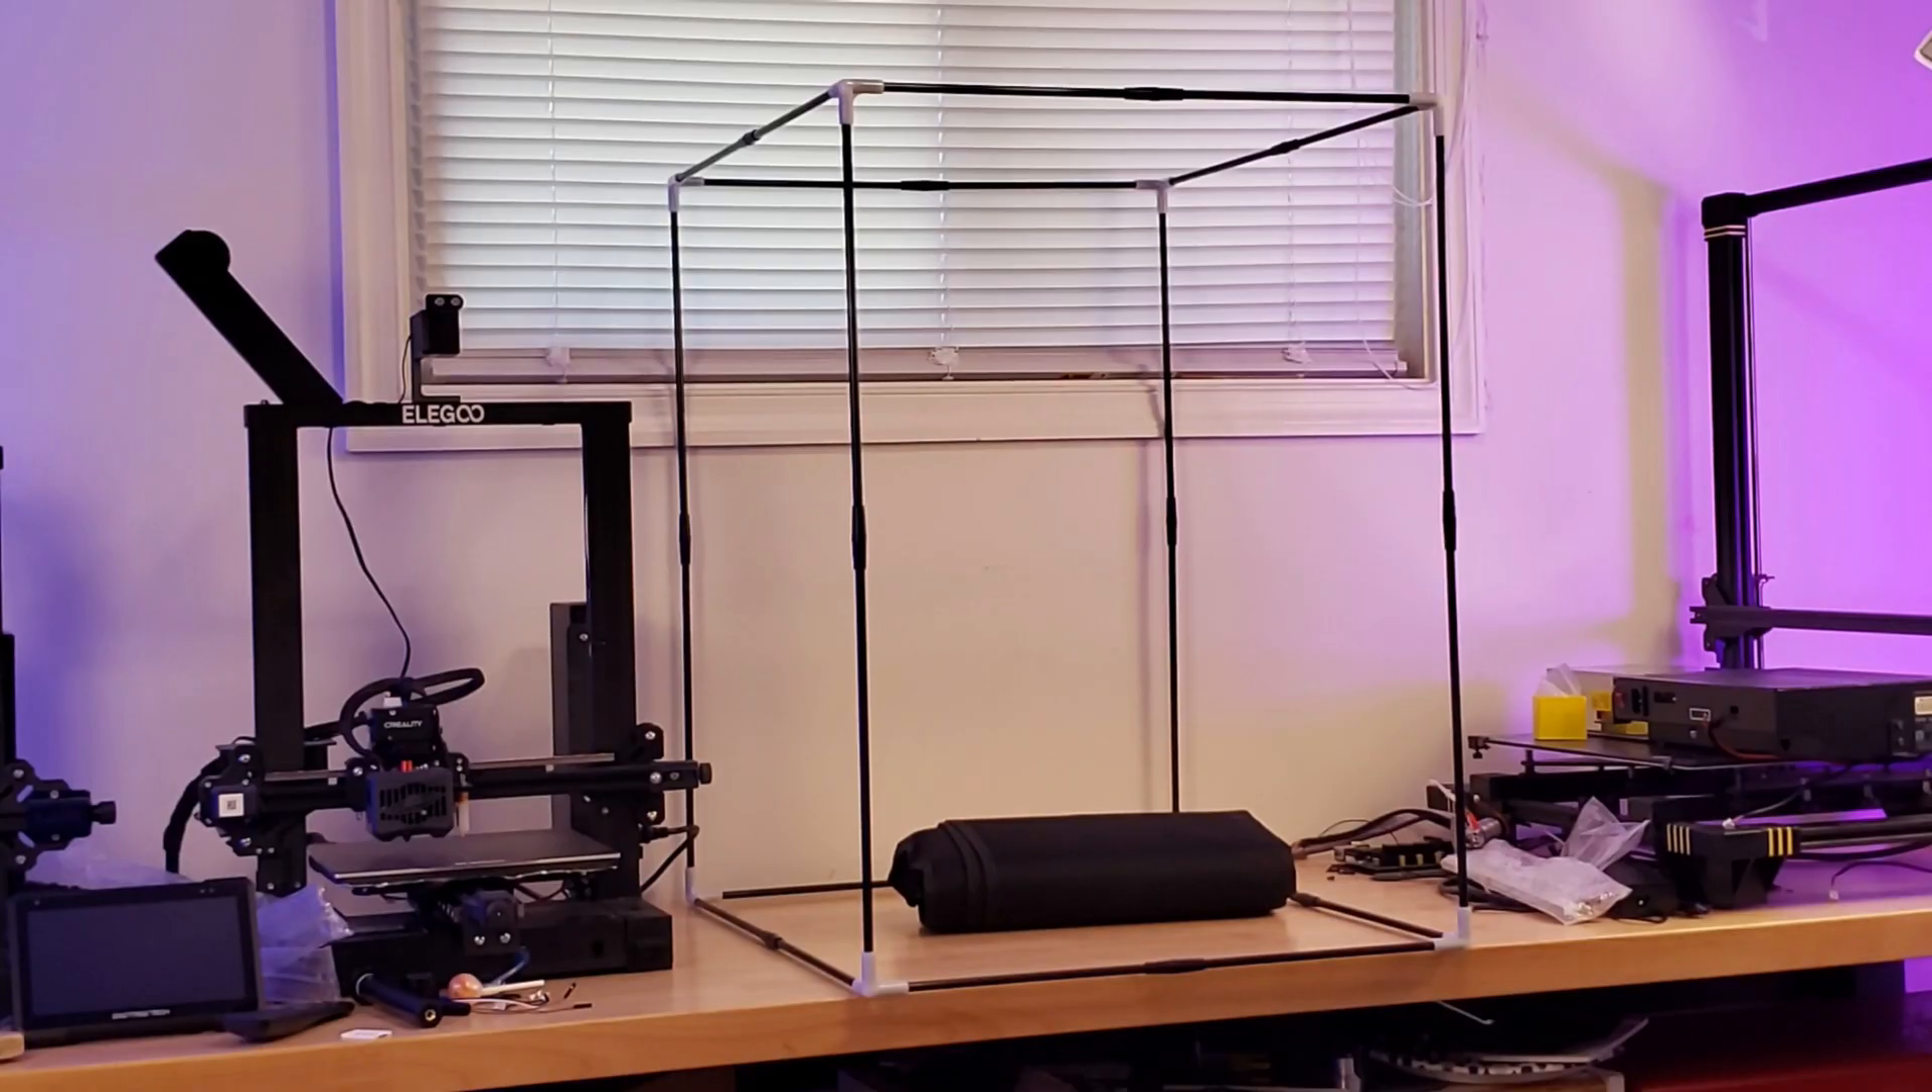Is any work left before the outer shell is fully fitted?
Yes.